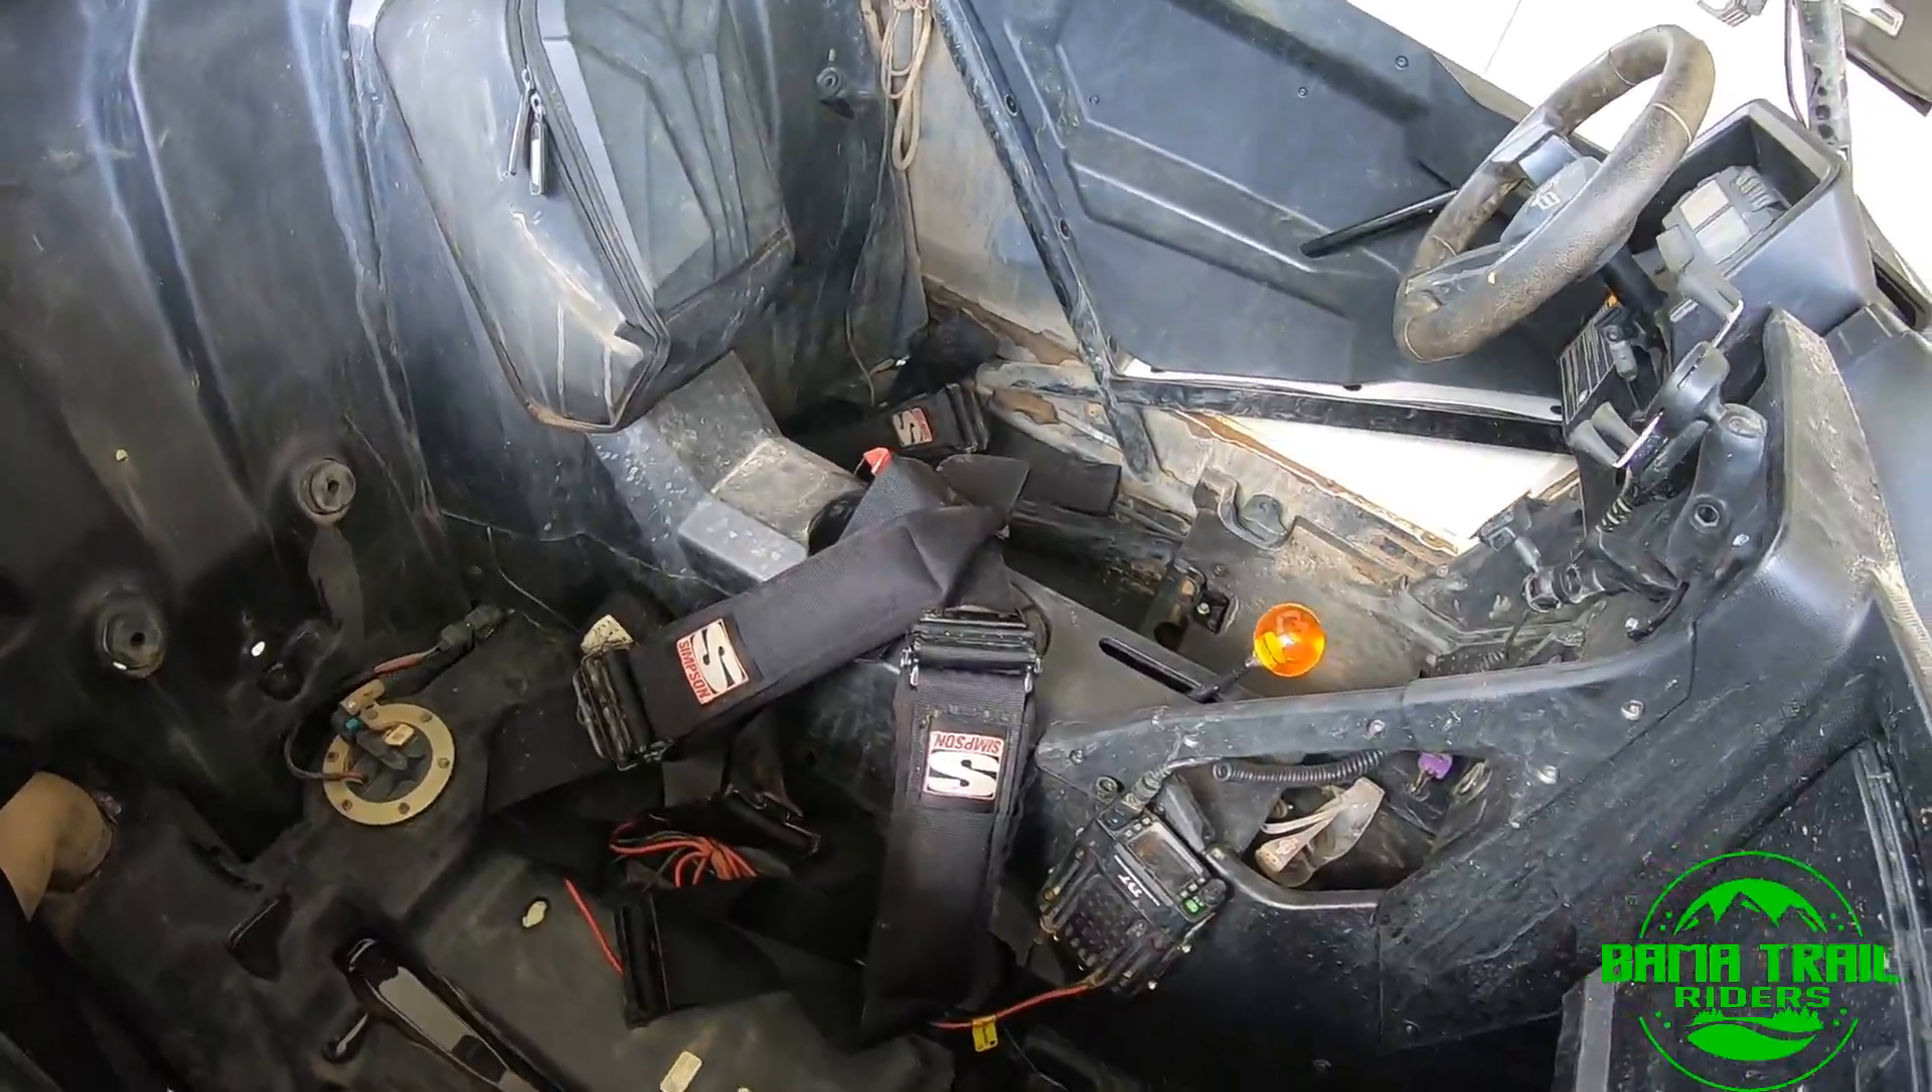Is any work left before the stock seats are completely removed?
No.